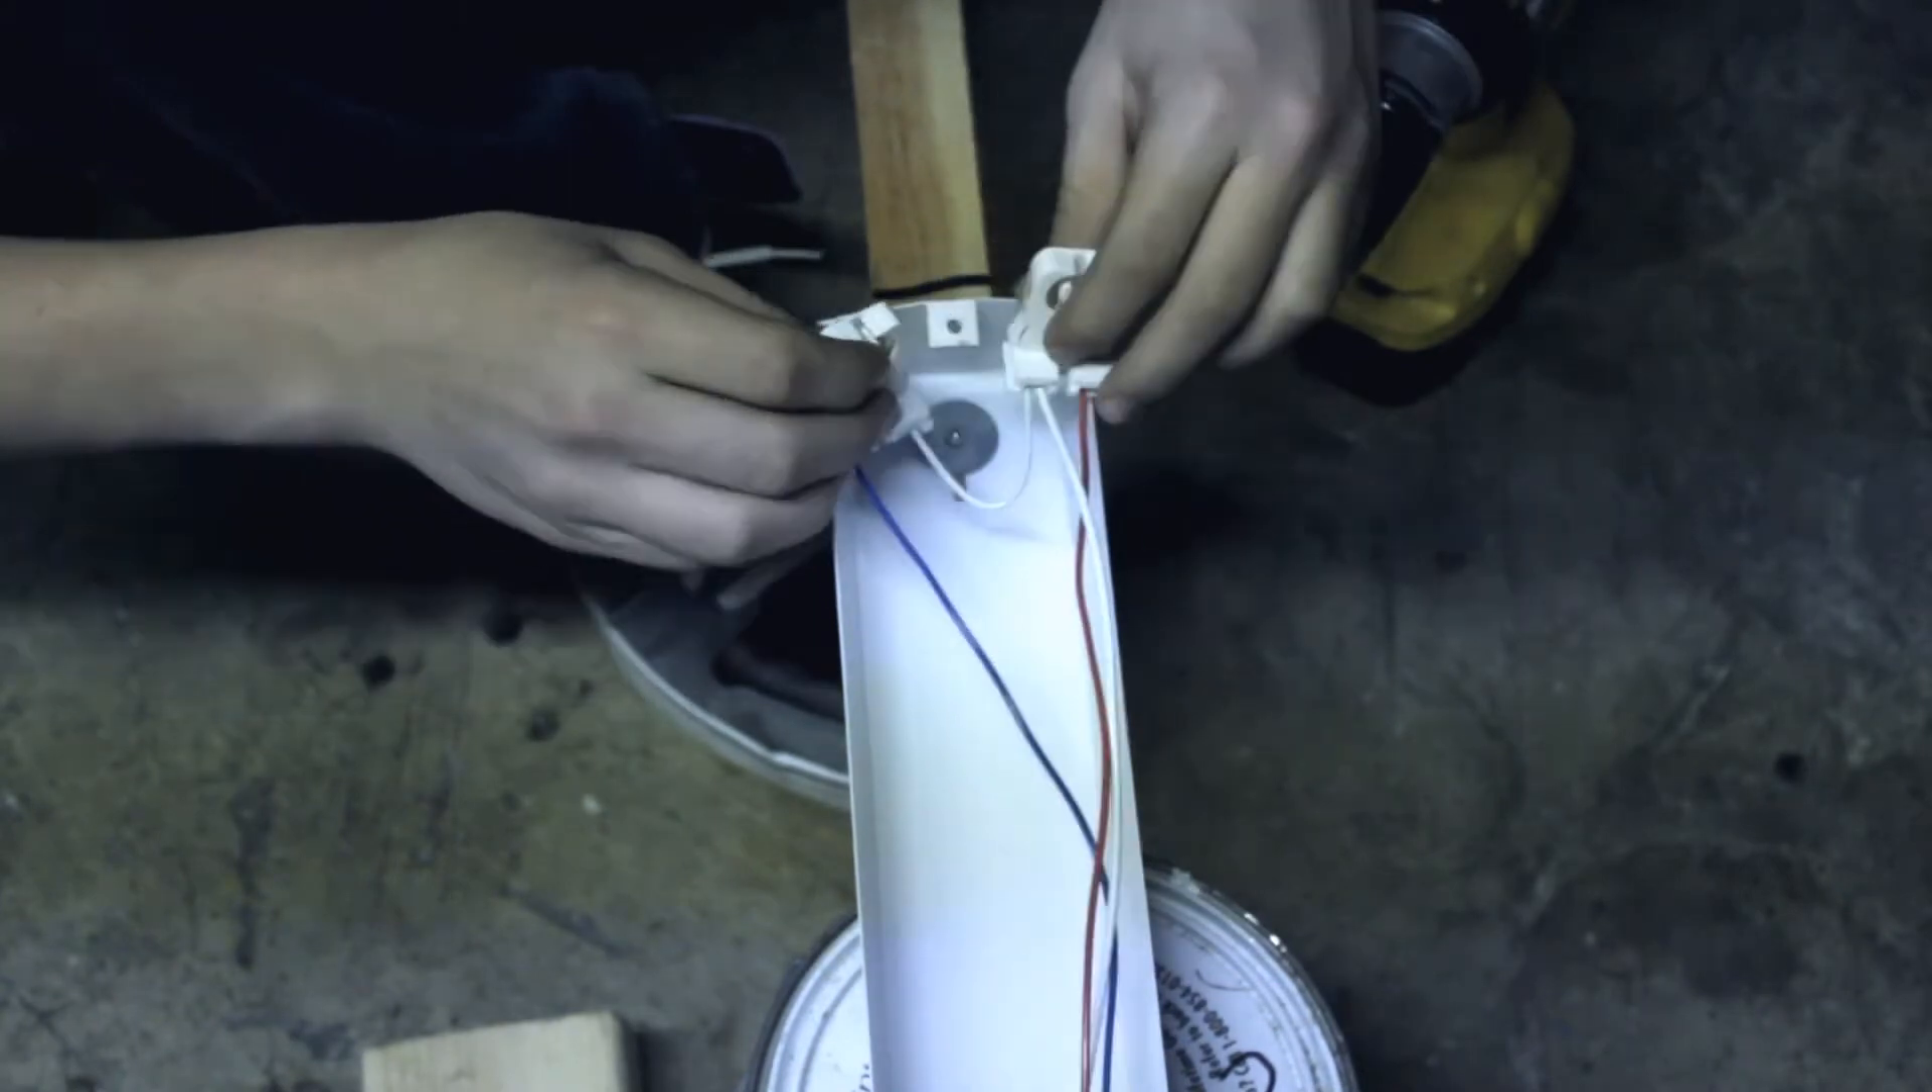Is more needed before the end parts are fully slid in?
Yes.